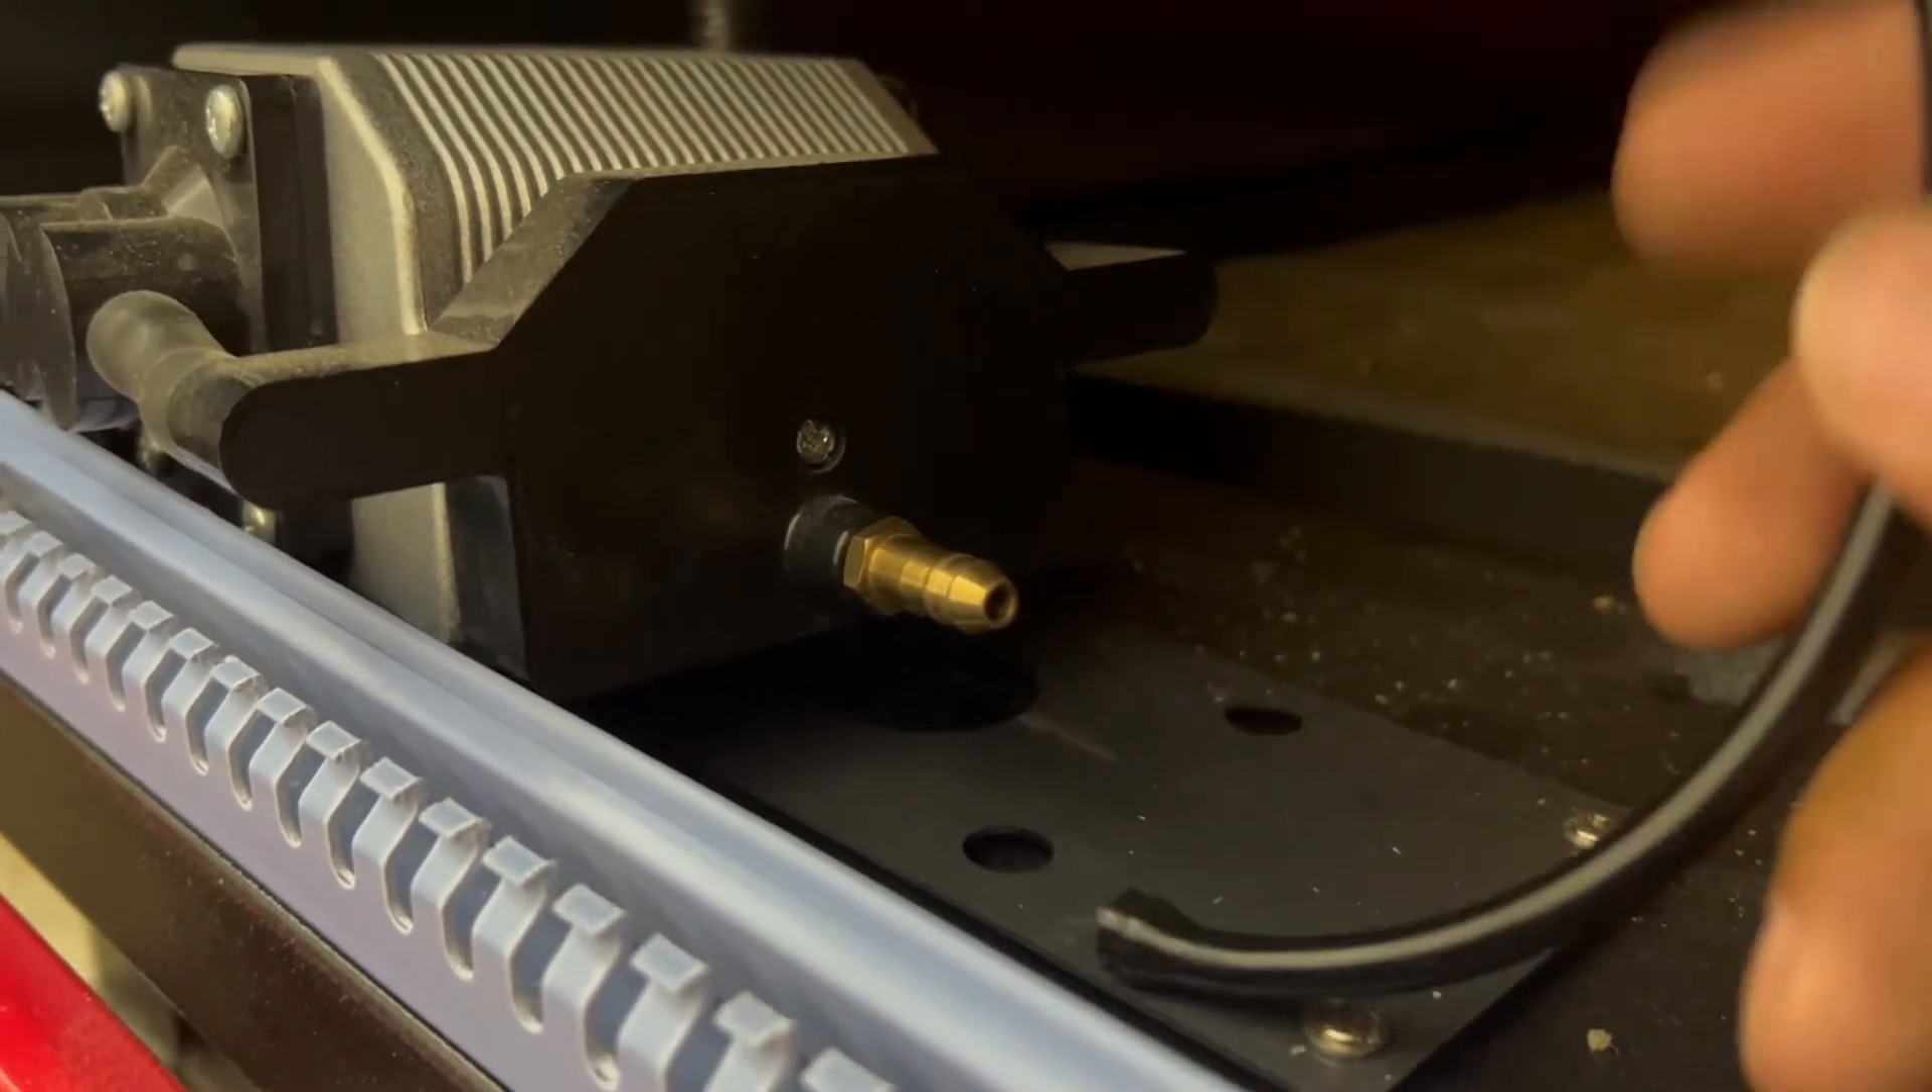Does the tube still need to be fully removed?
No.